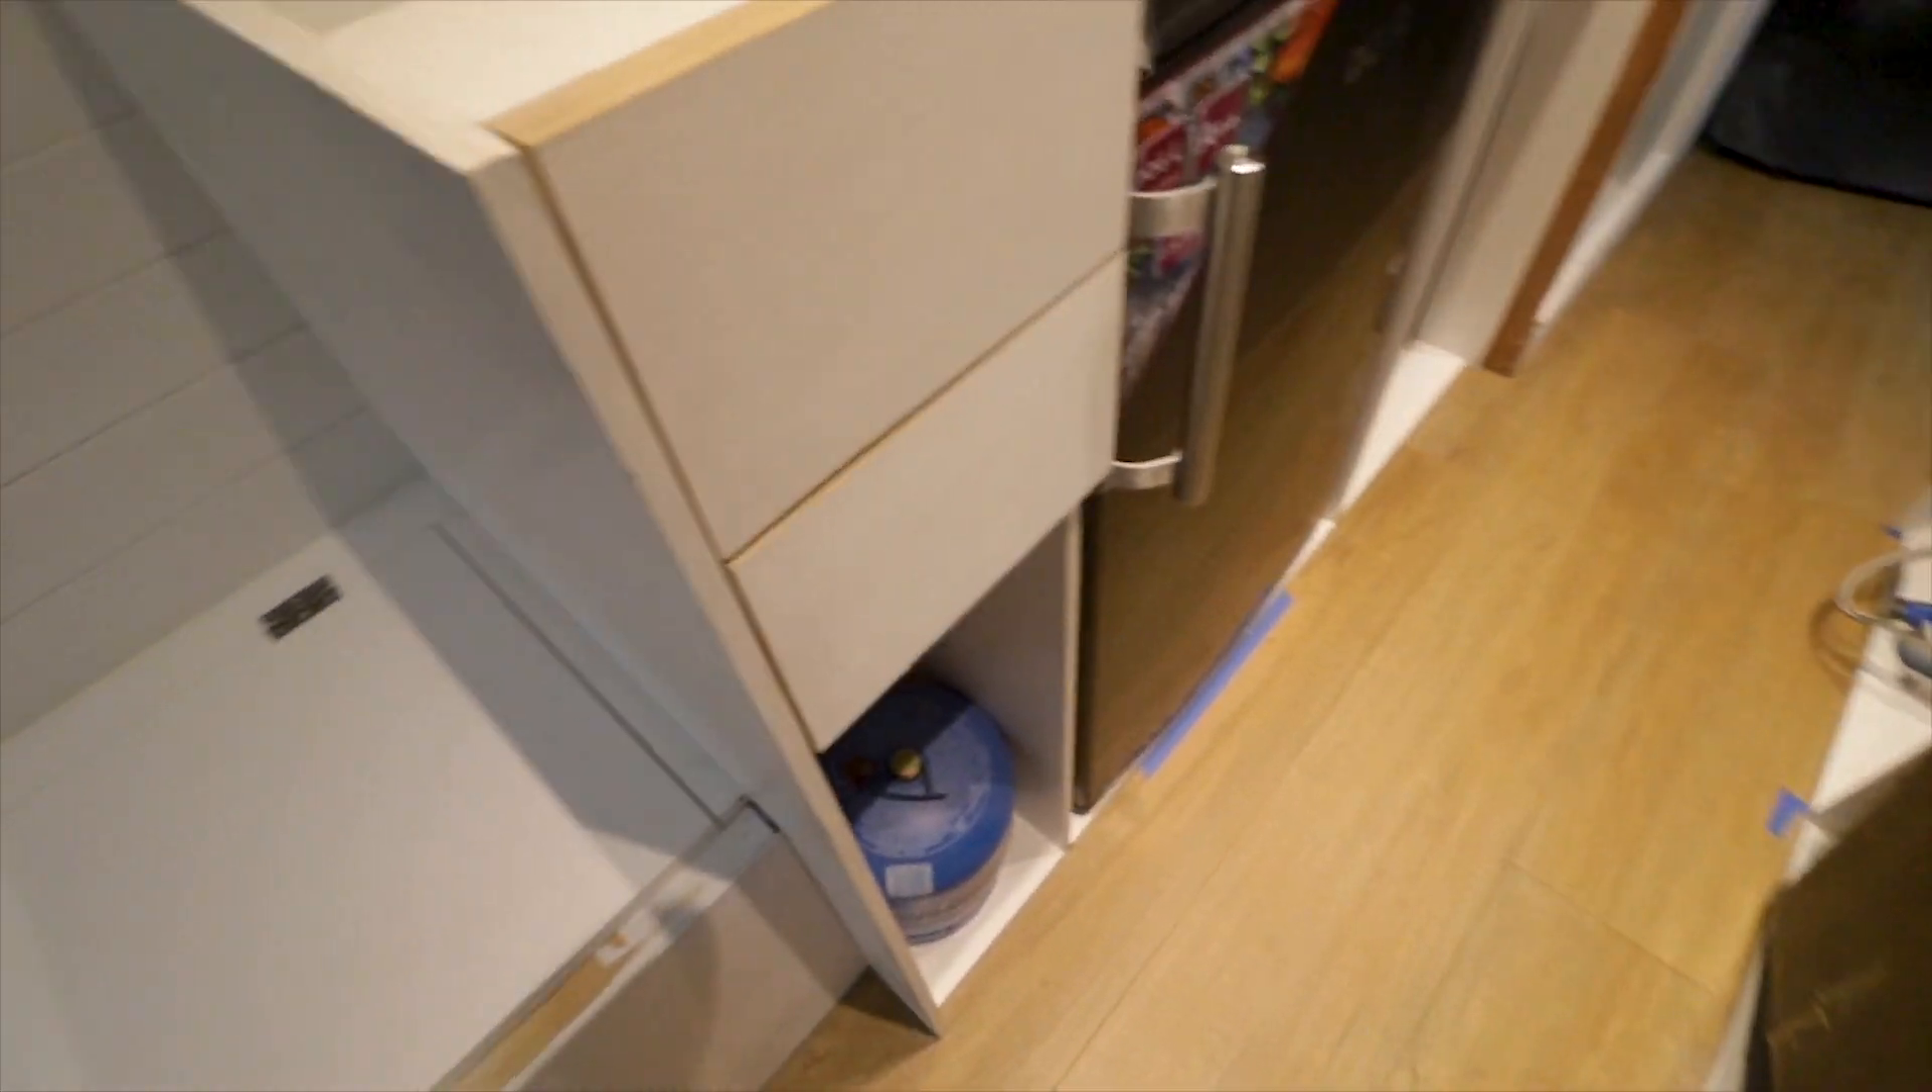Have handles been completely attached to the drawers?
No.